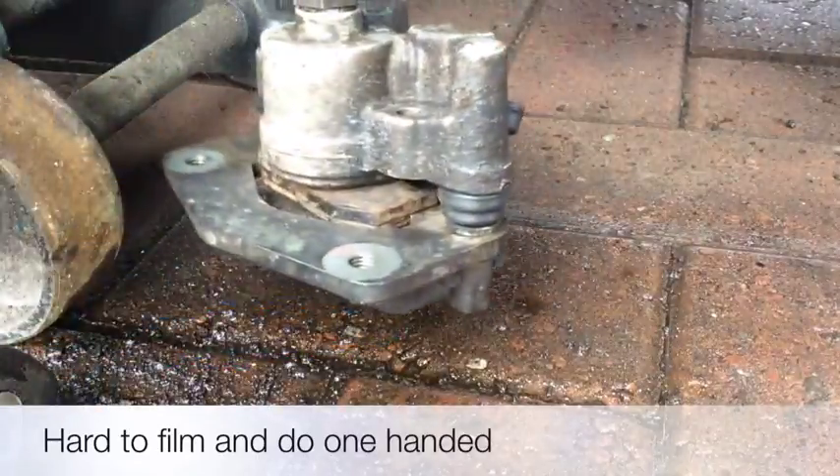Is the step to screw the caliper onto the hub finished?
No.